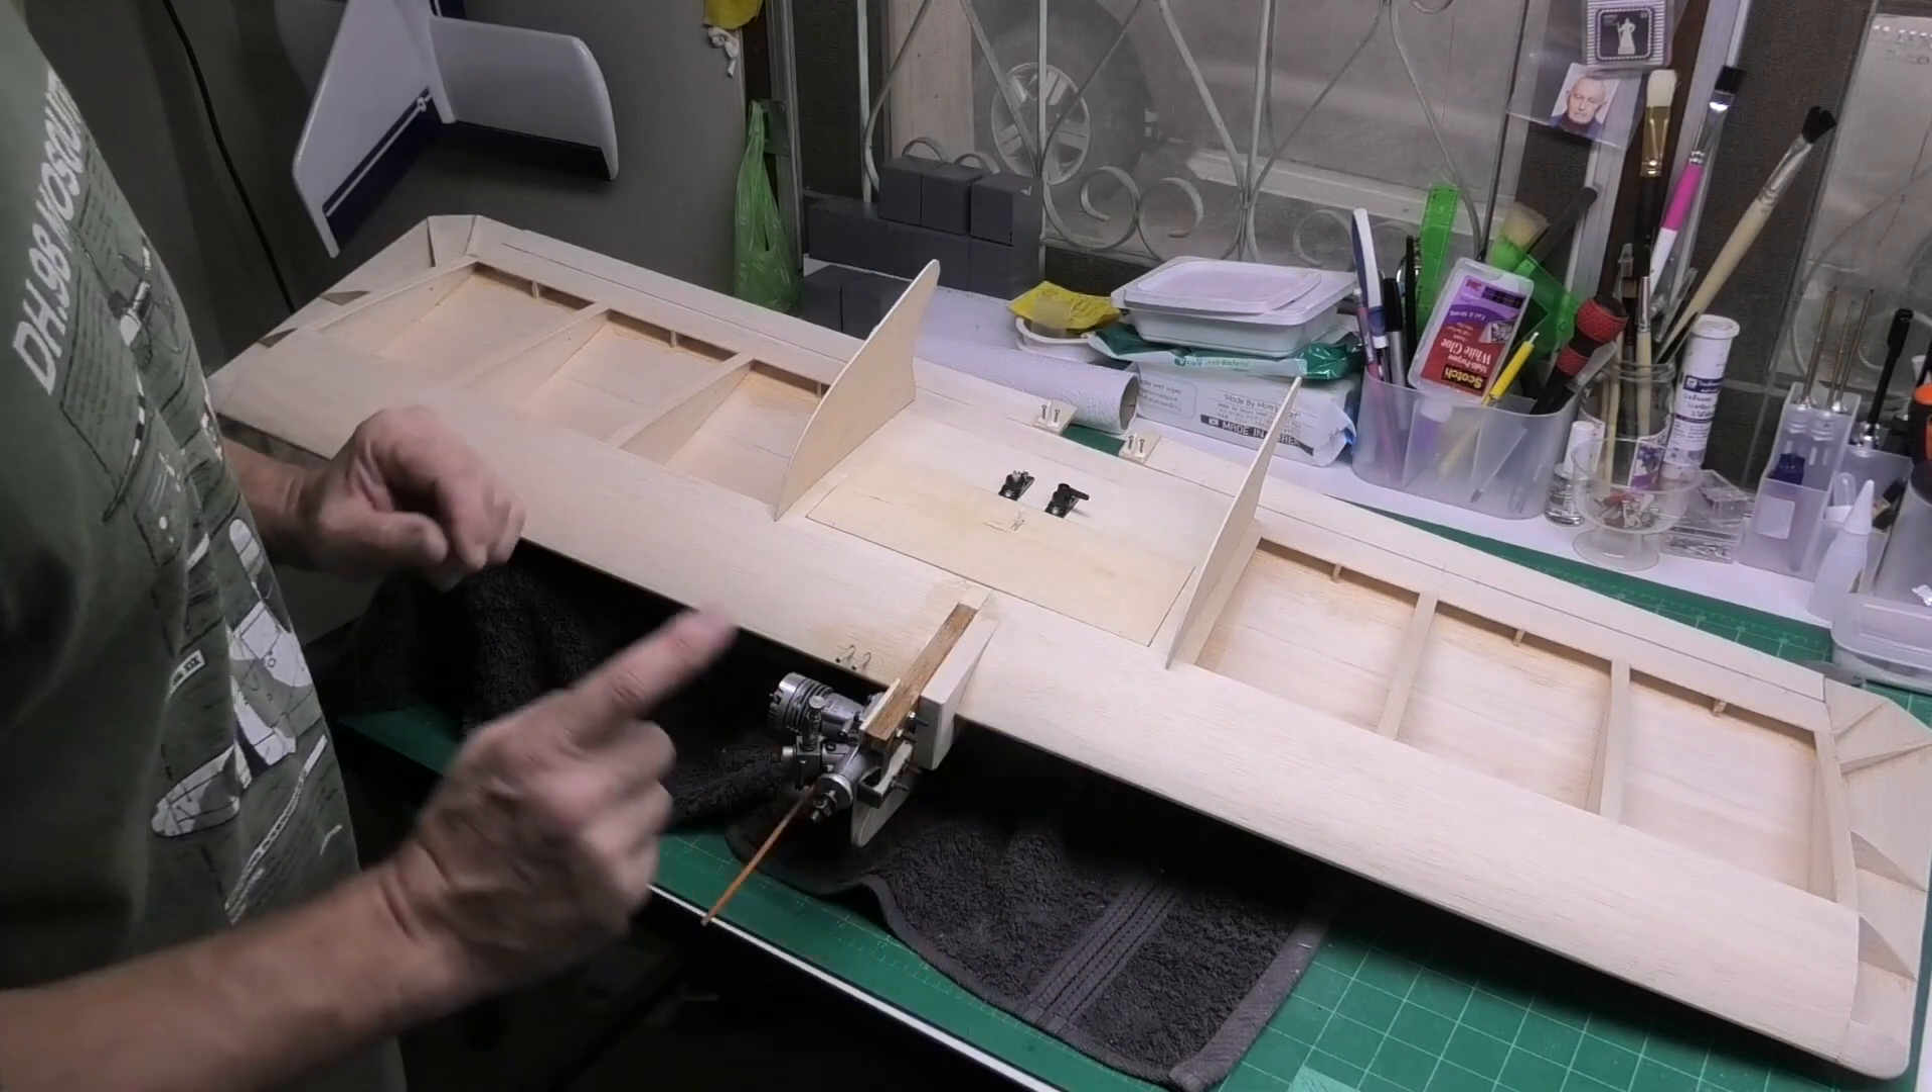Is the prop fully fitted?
No.